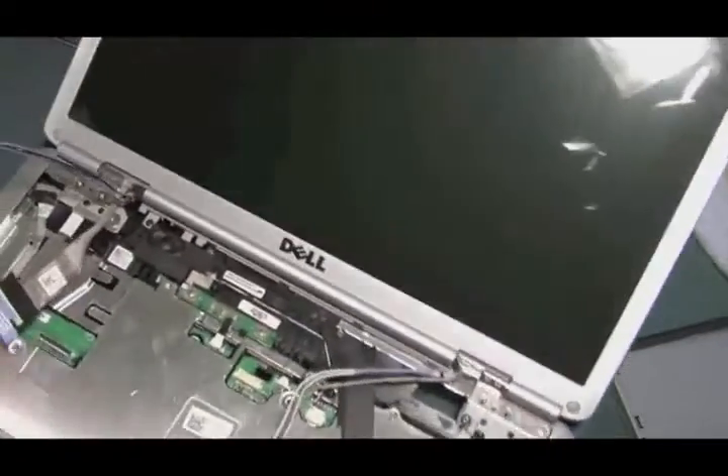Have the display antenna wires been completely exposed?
Yes.